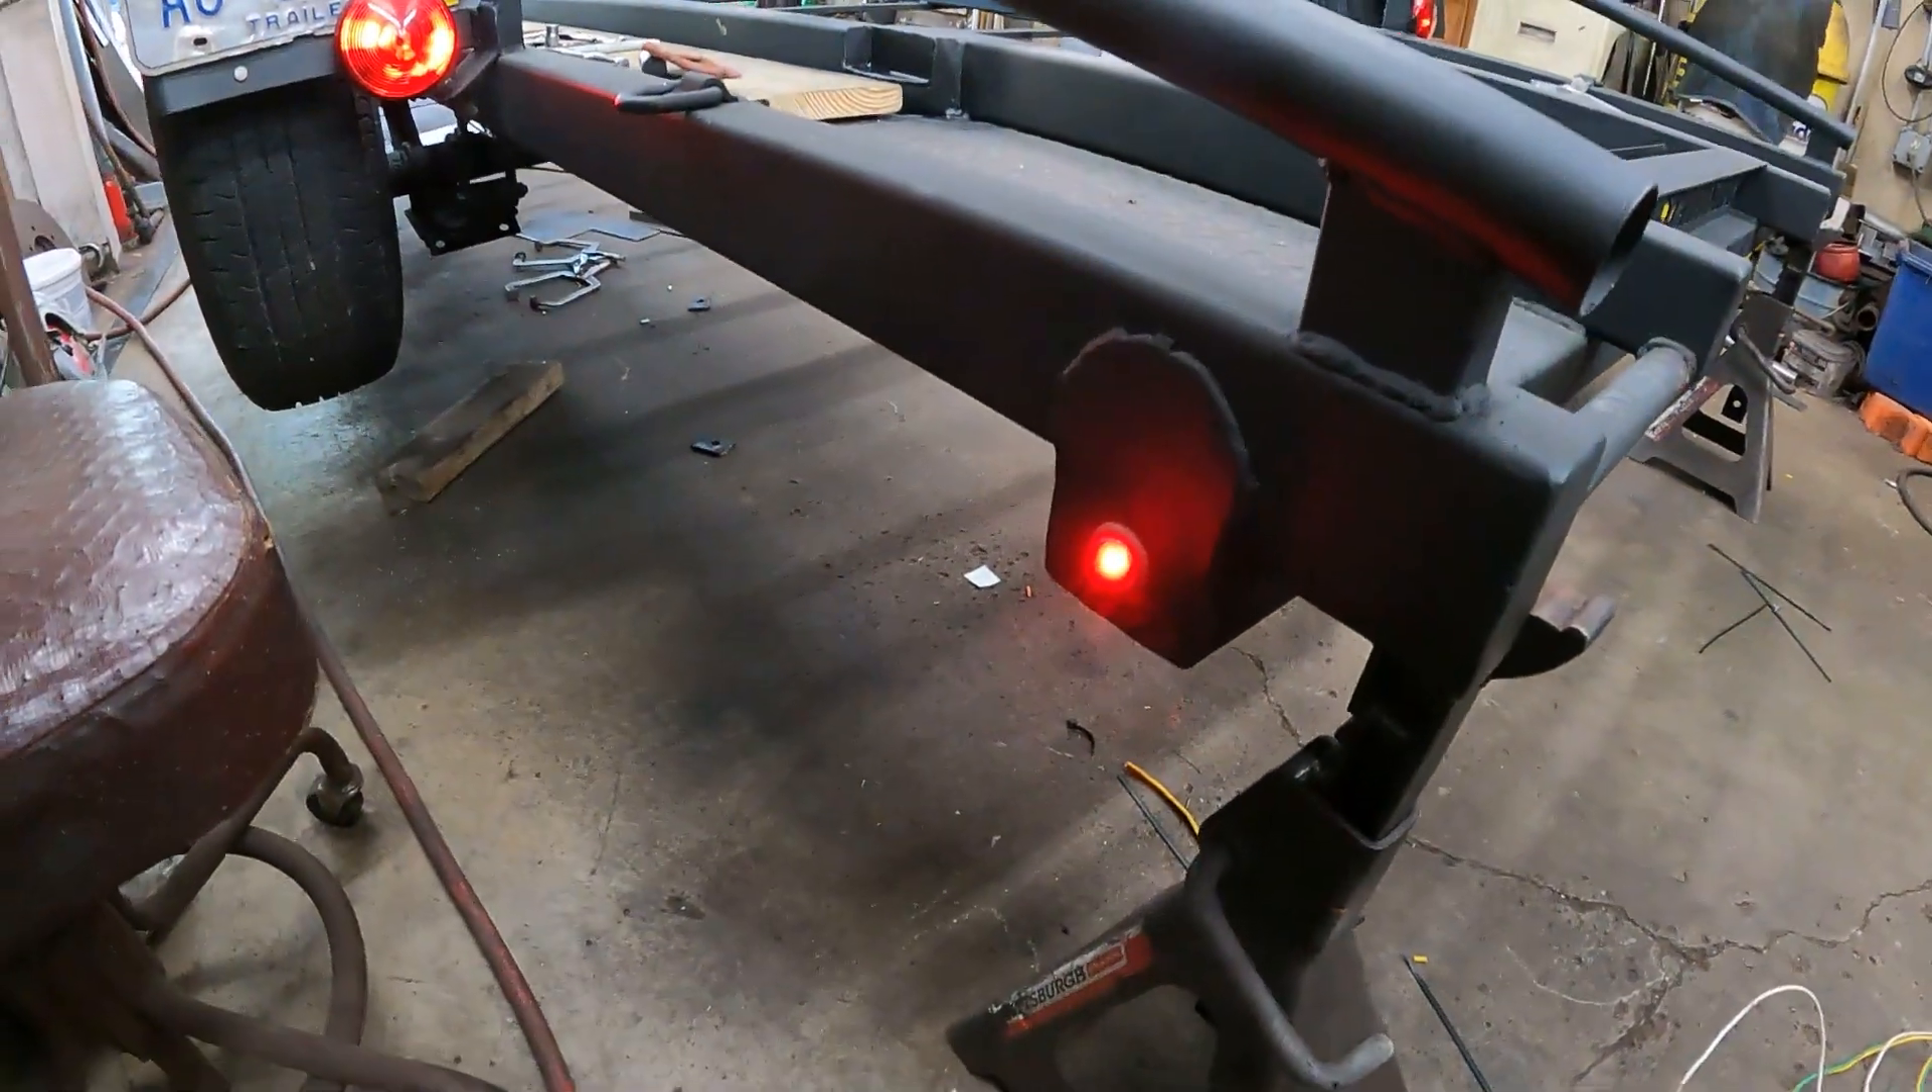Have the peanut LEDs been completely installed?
Yes.